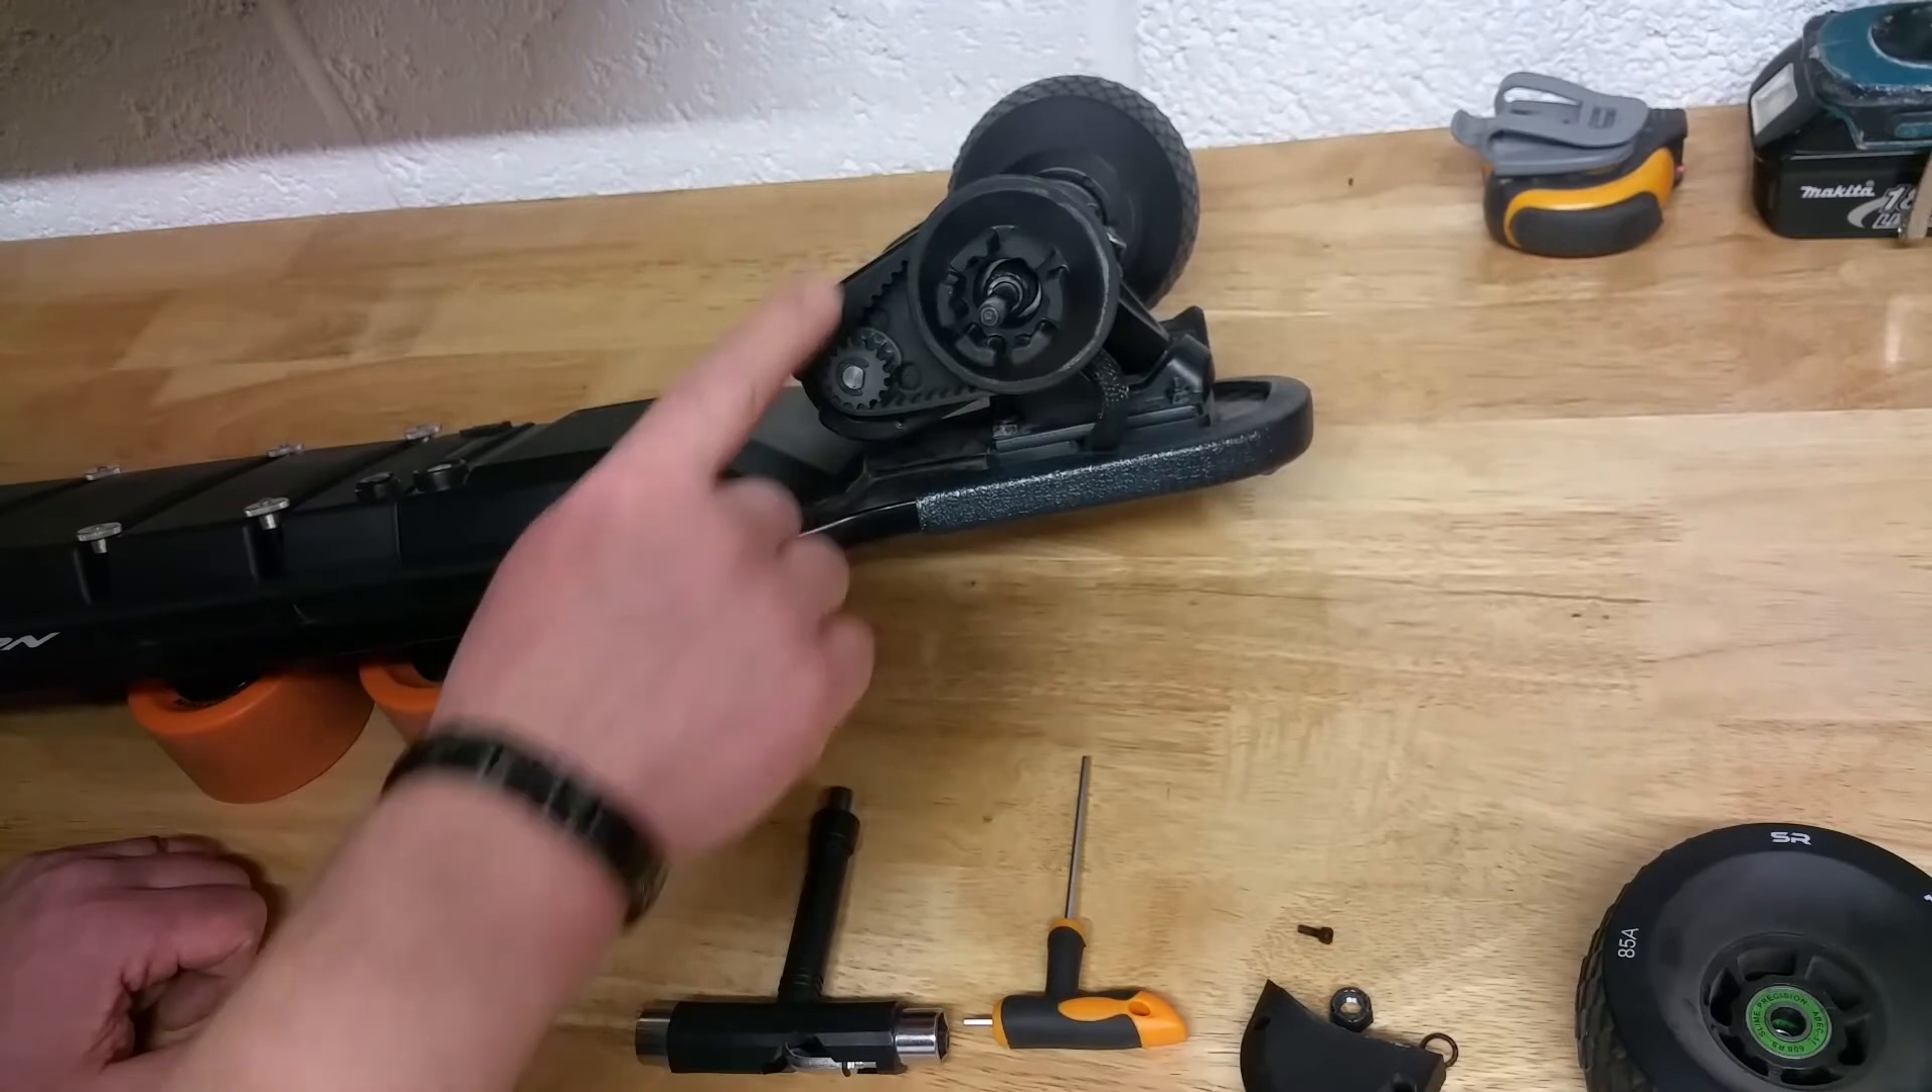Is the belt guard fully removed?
Yes.